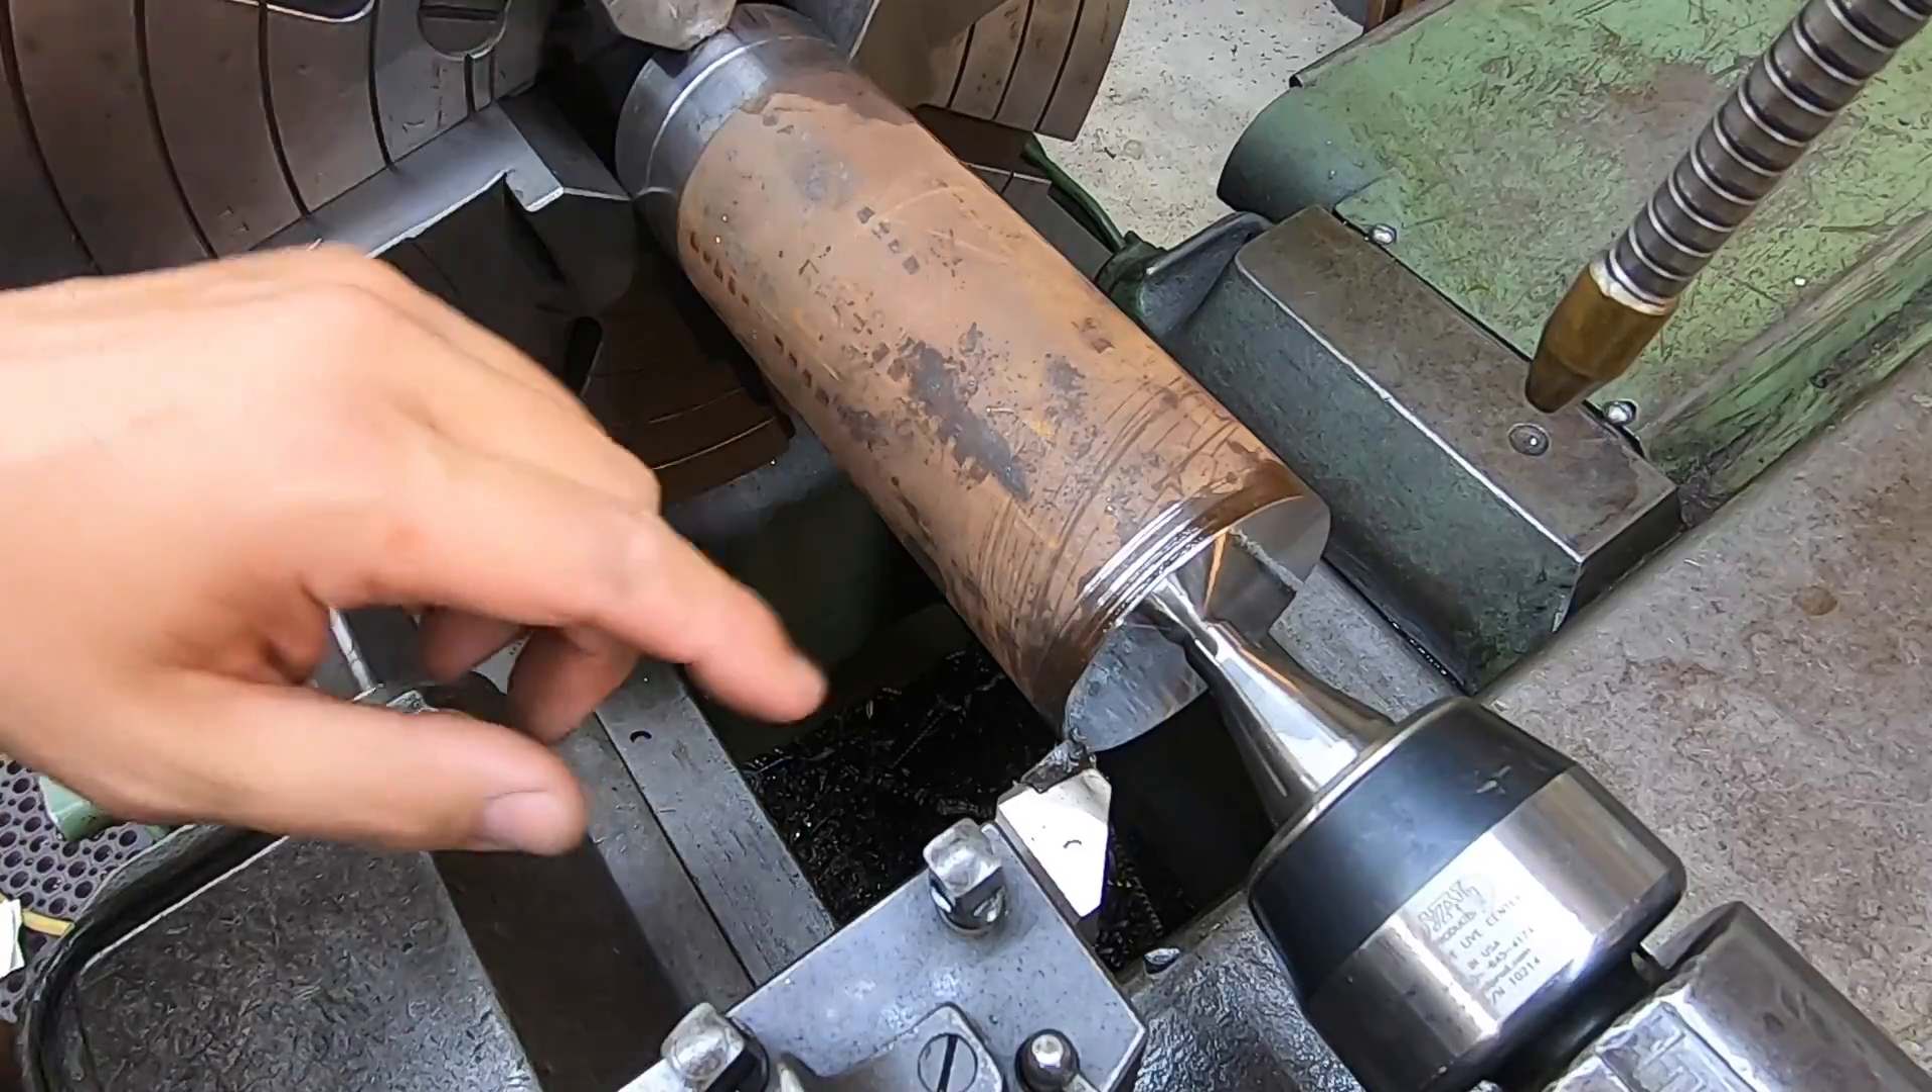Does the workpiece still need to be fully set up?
No.